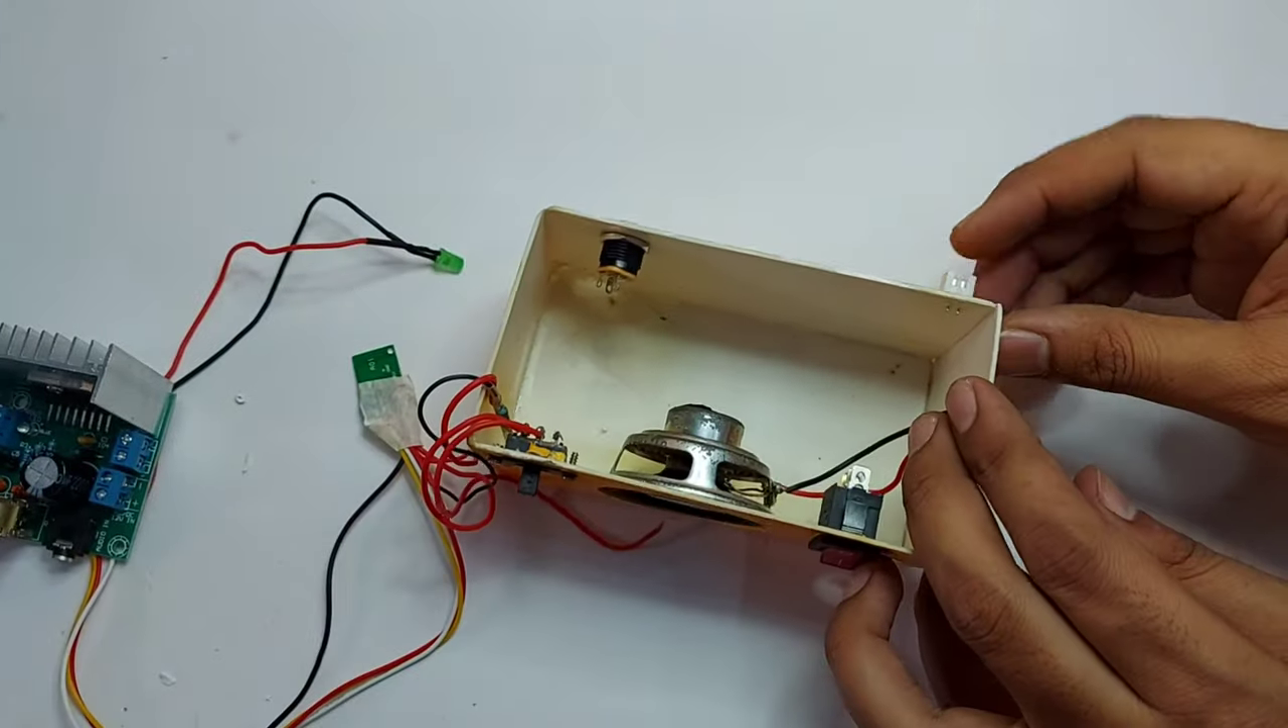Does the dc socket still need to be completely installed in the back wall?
No.